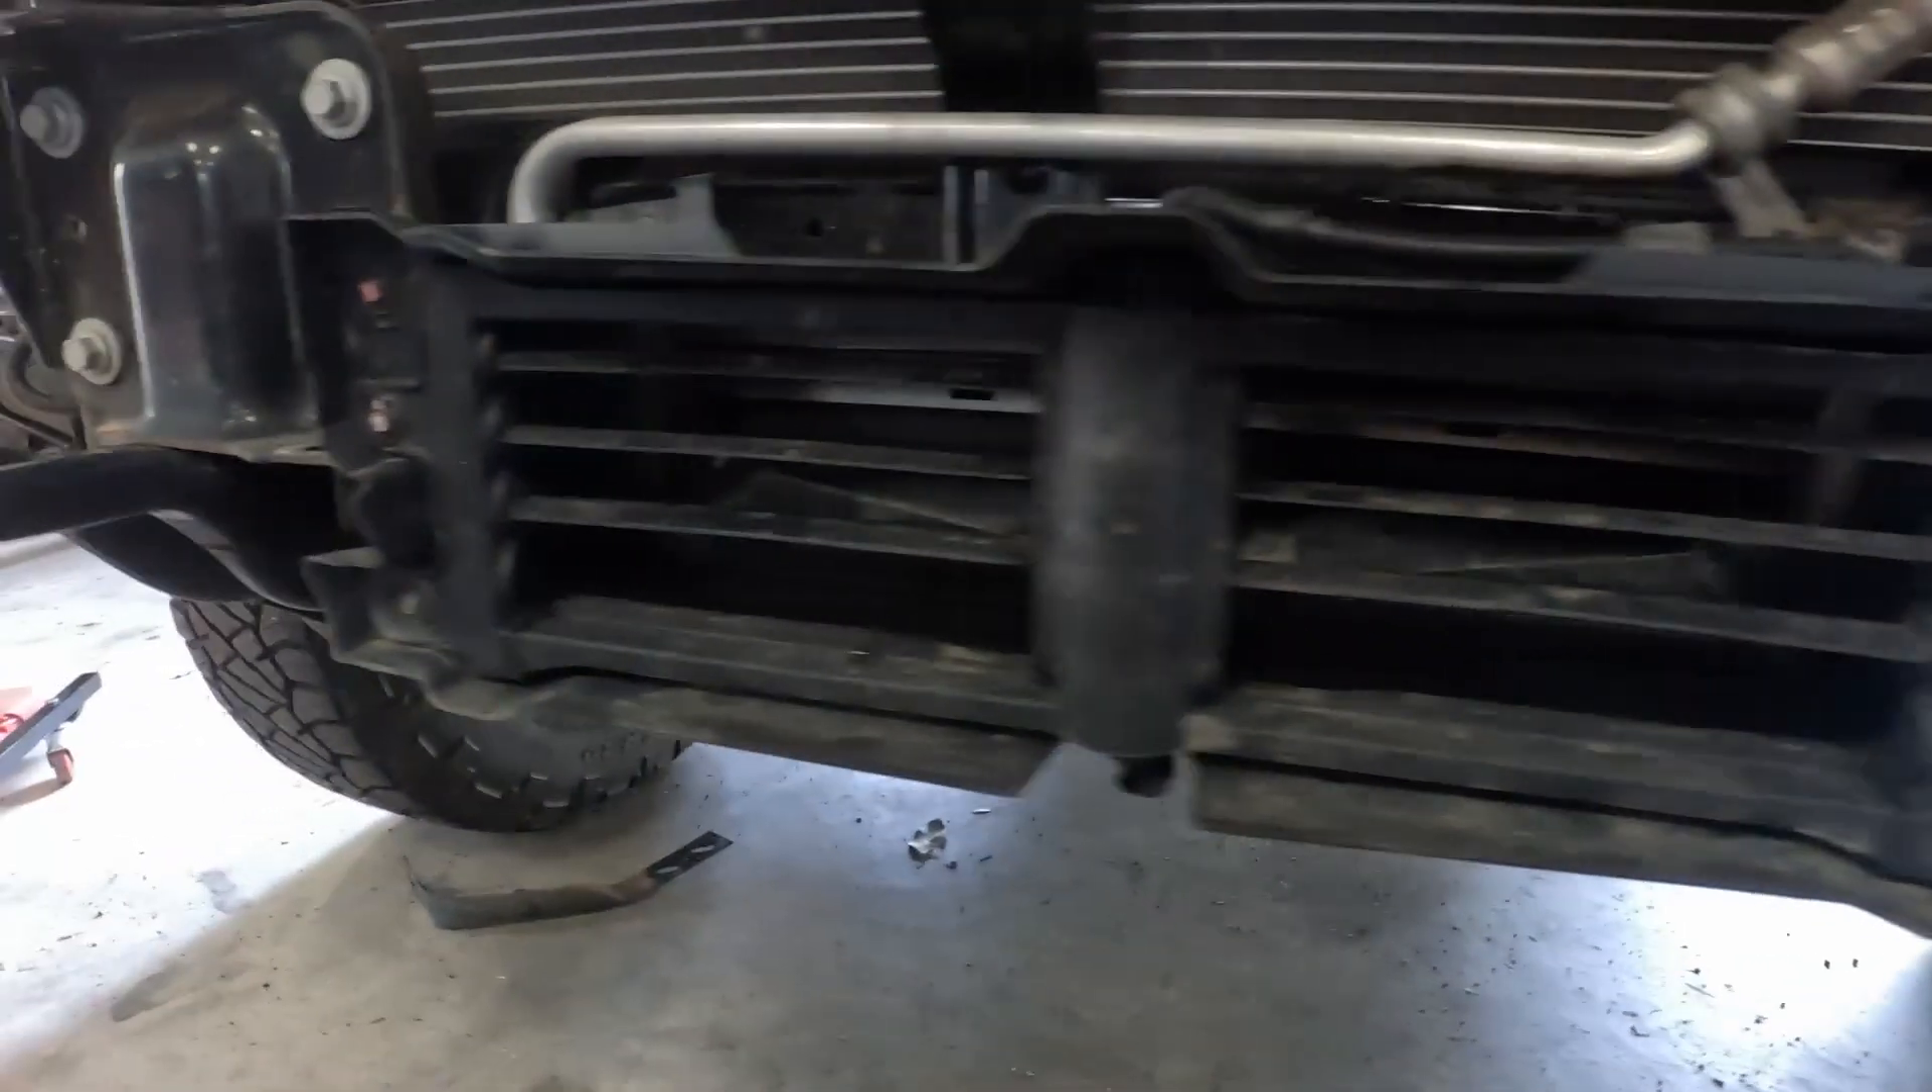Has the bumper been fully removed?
Yes.